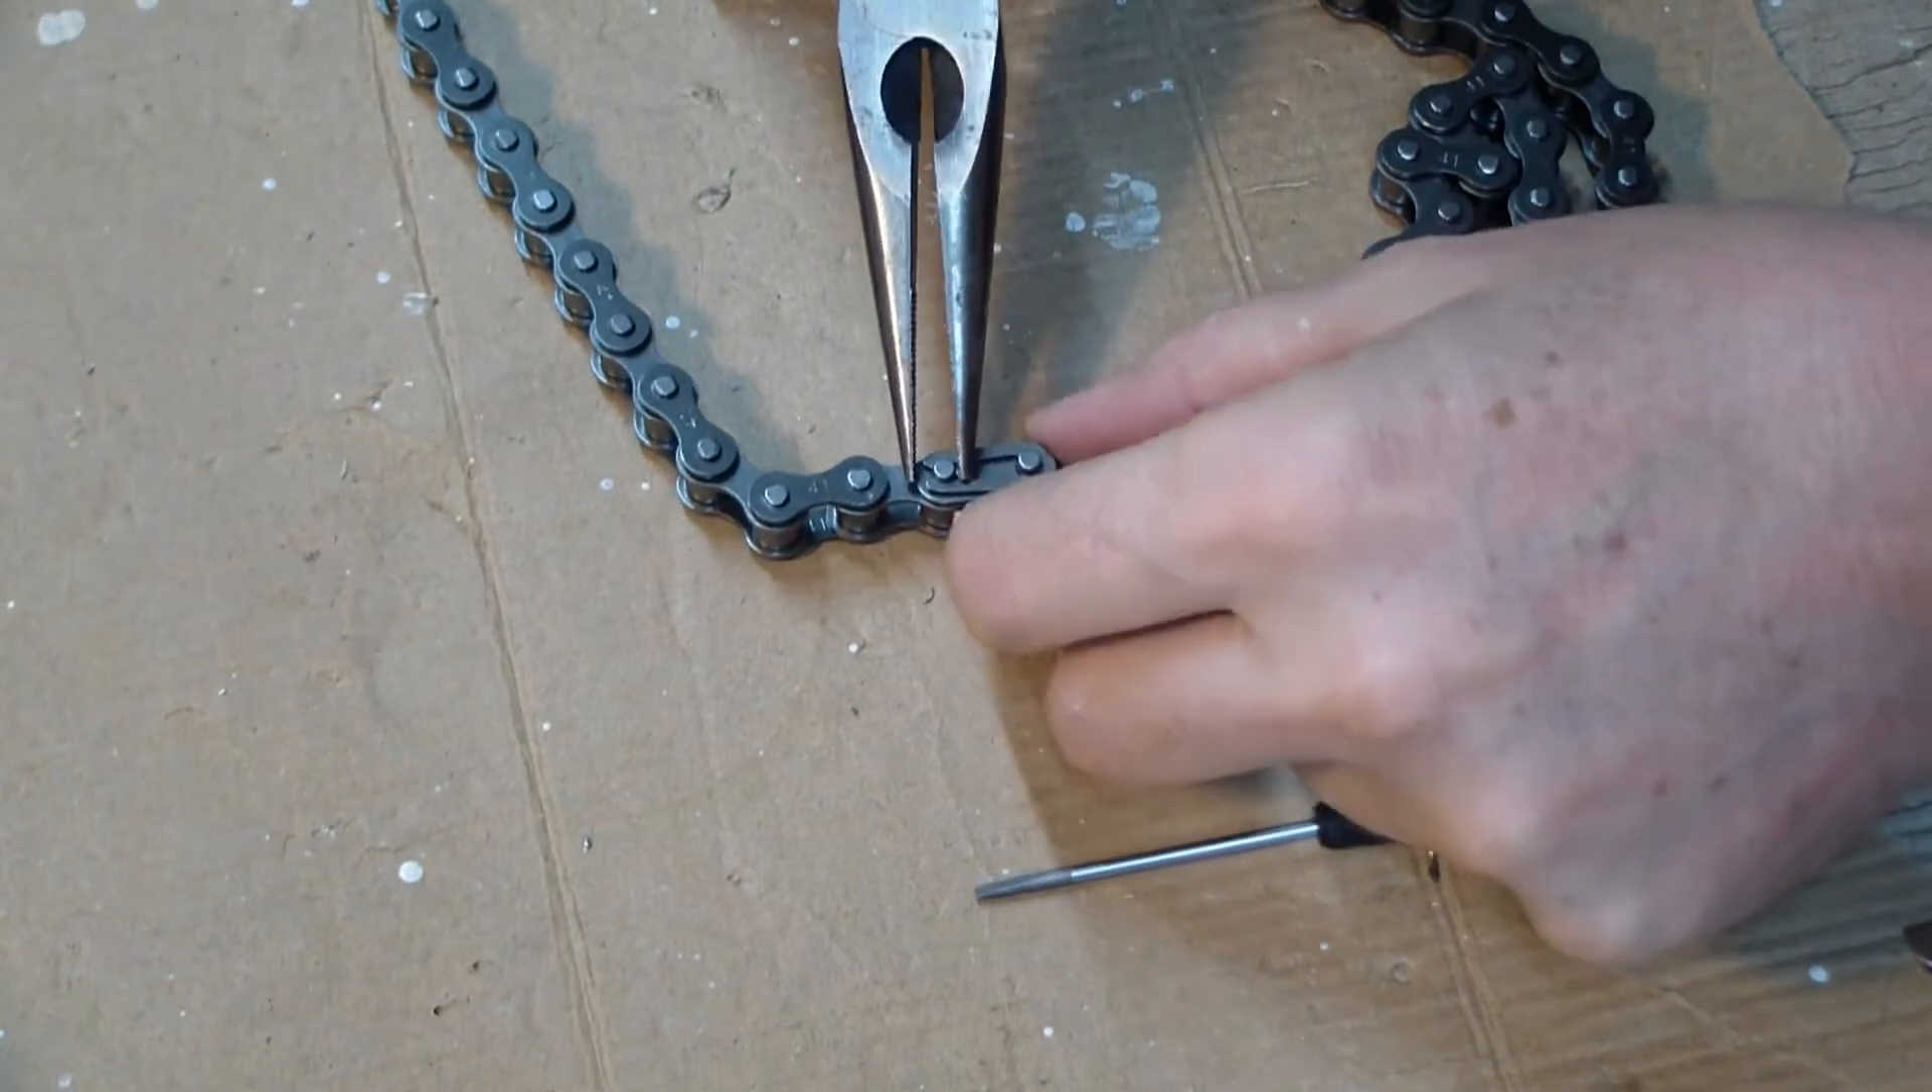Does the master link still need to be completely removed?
Yes.